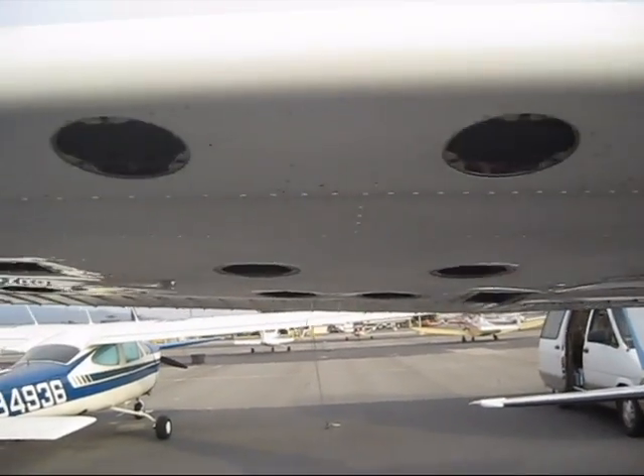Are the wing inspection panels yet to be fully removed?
No.